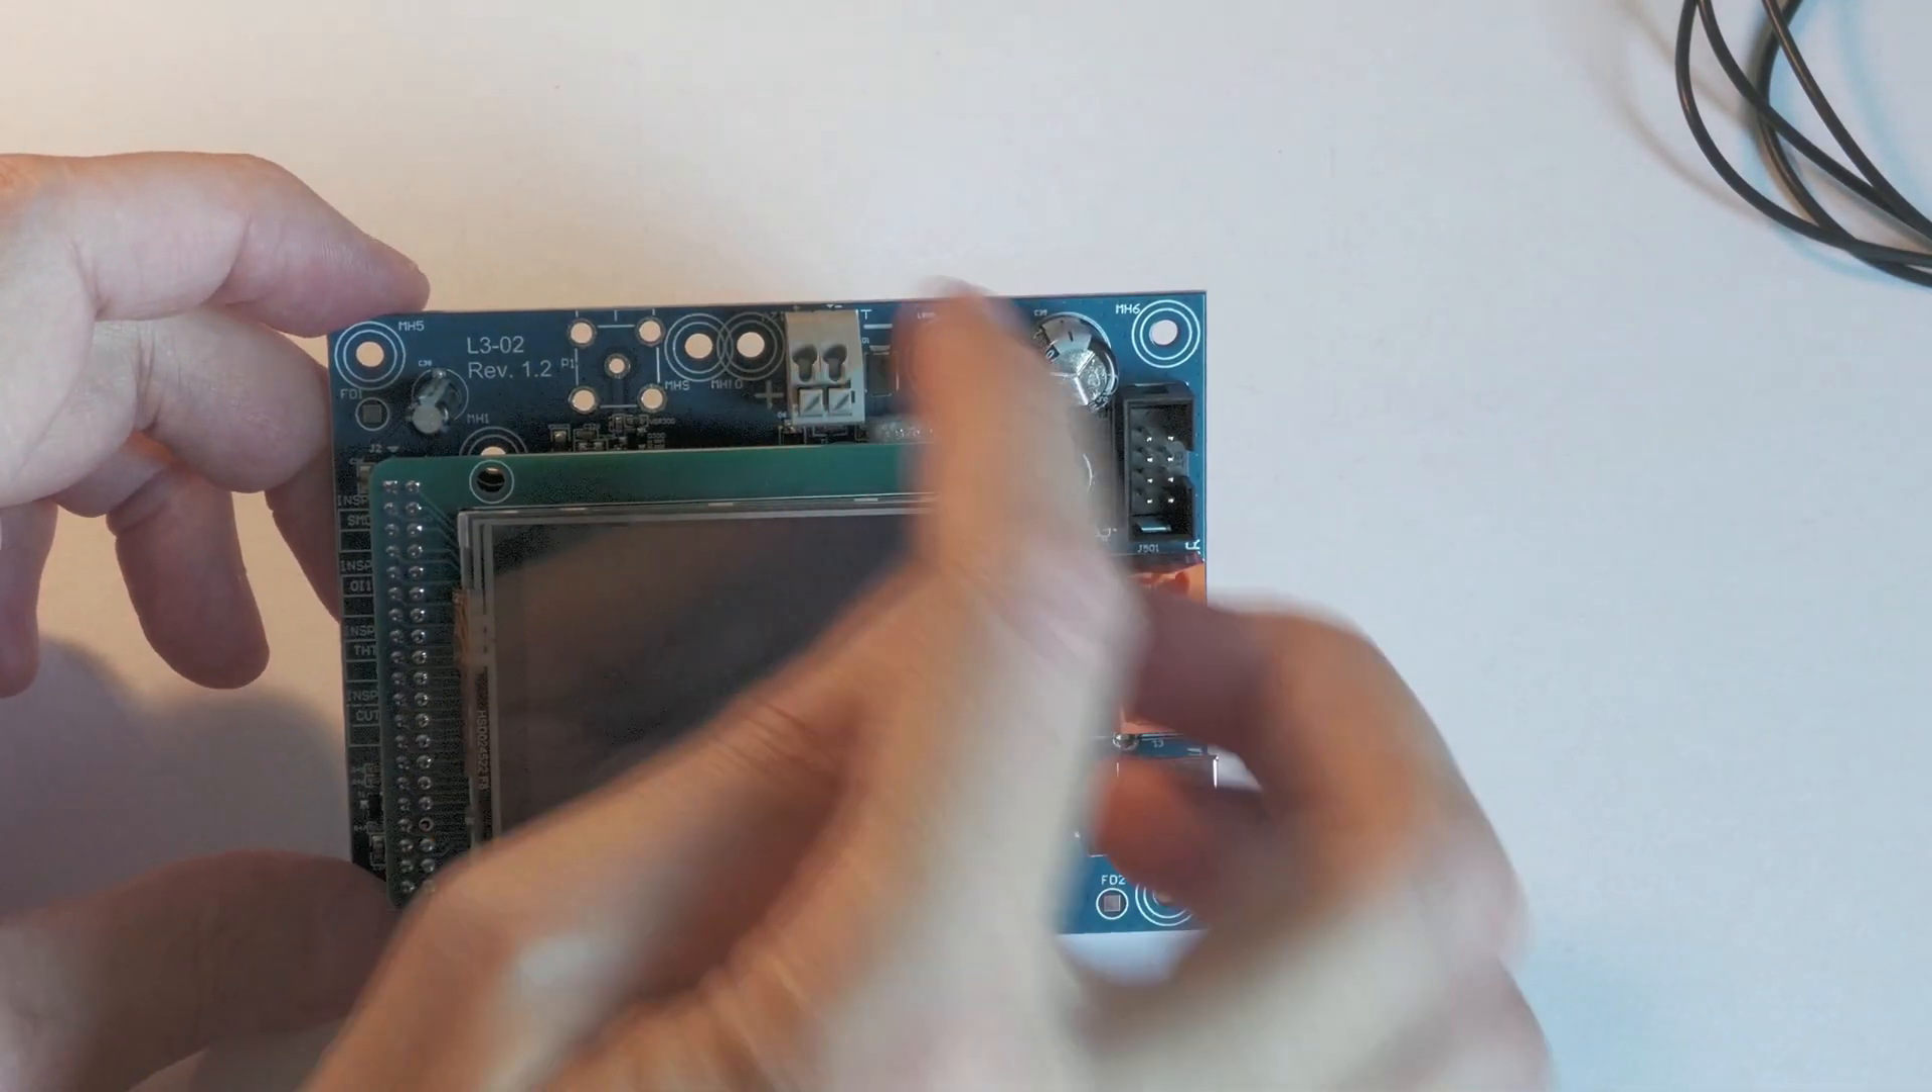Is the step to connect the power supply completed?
No.